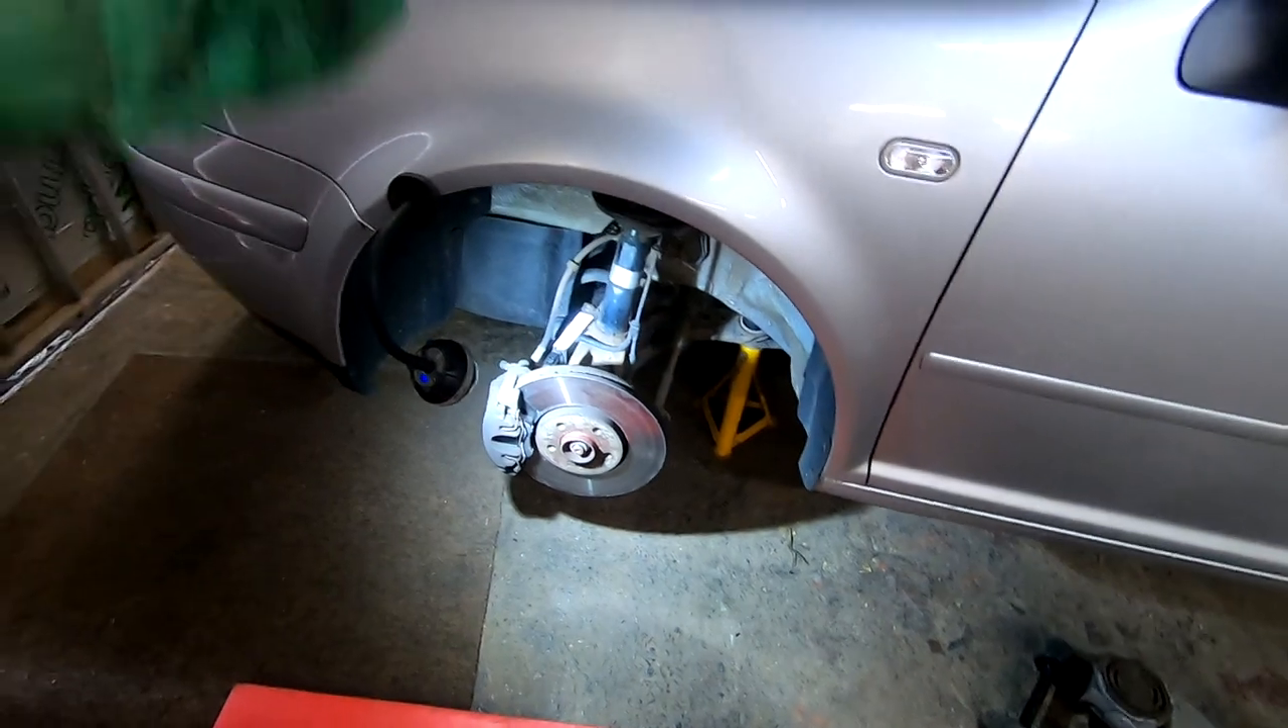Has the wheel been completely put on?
No.